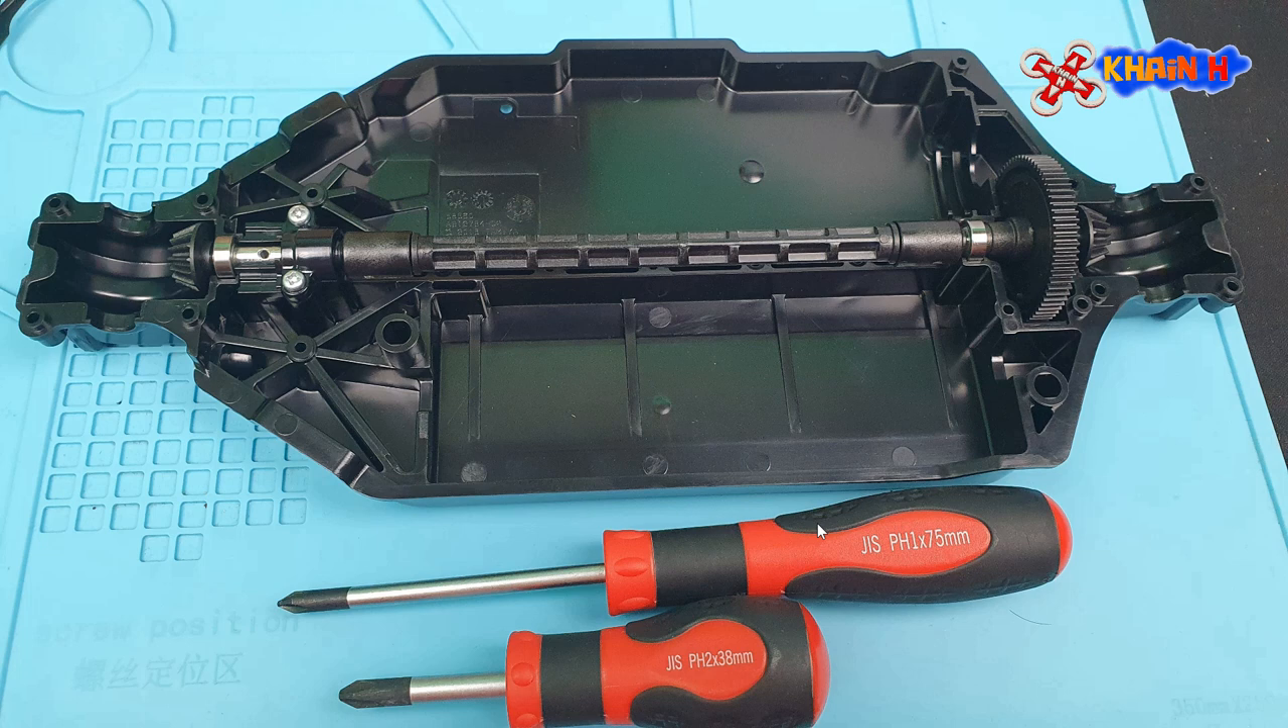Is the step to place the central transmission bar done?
Yes.